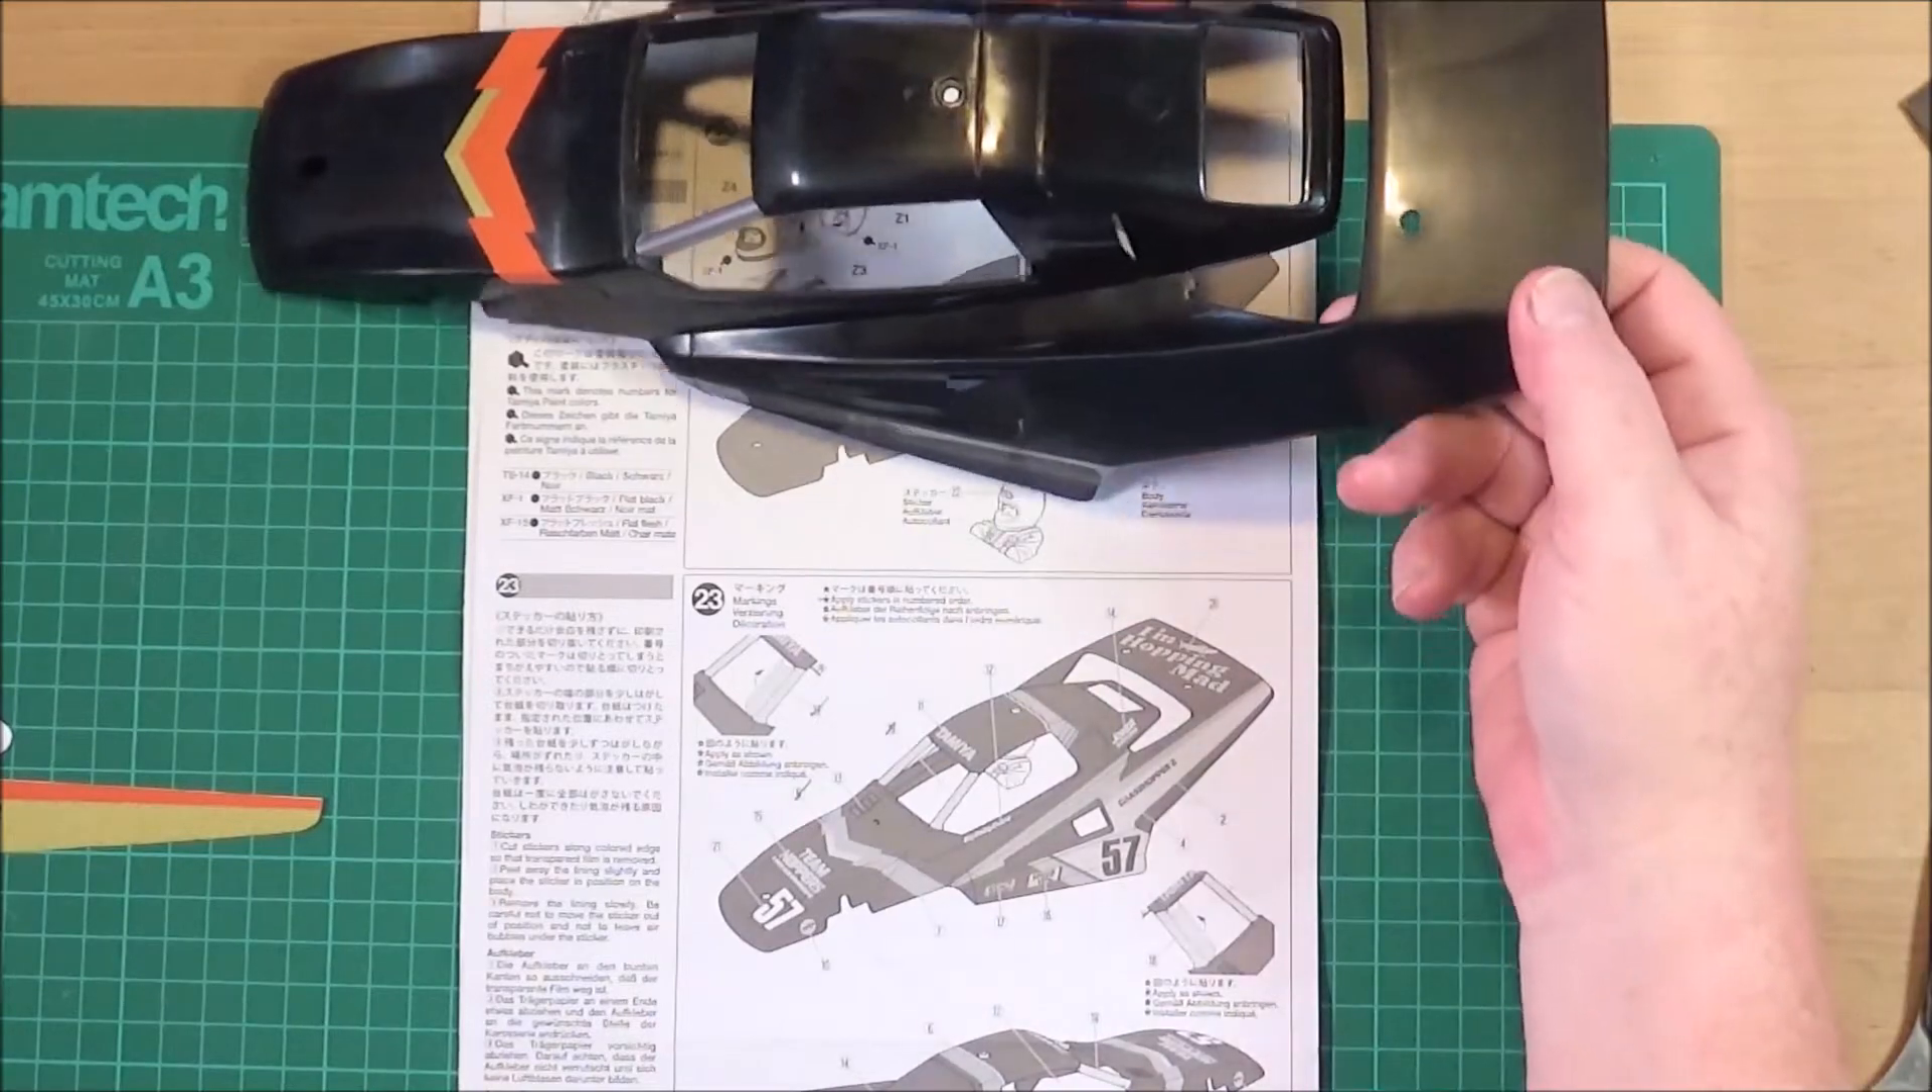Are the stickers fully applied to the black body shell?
No.